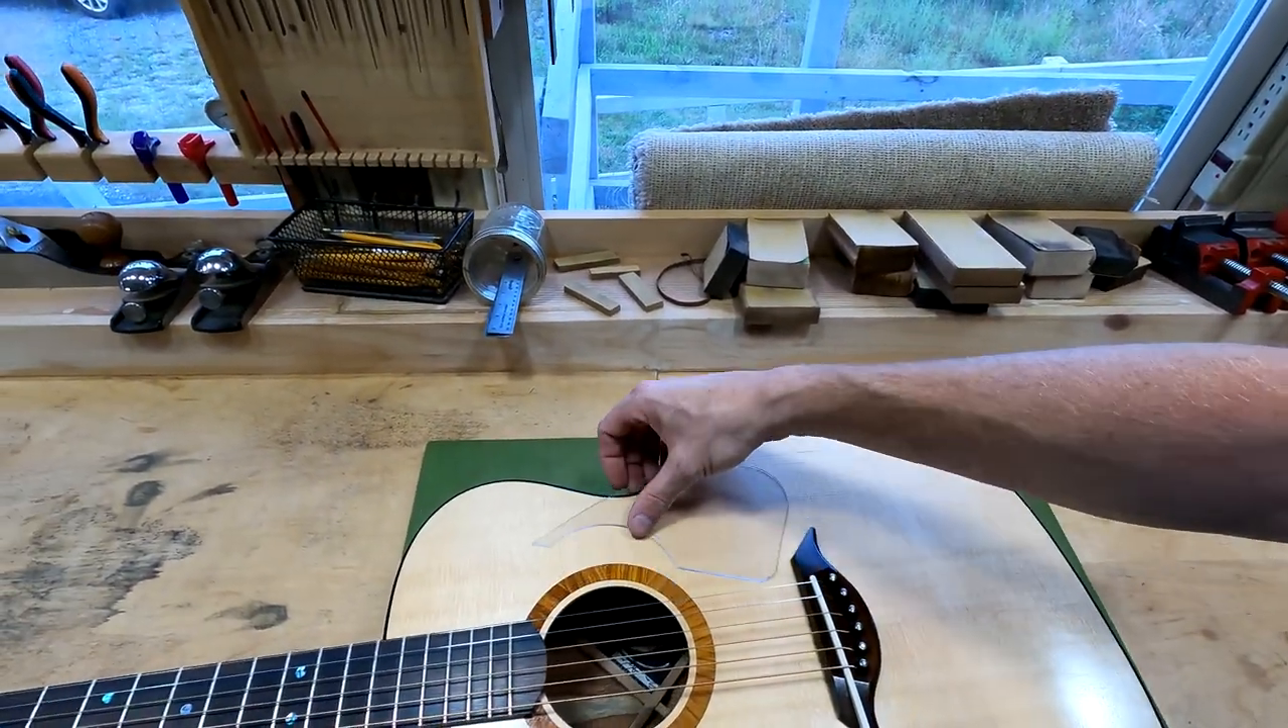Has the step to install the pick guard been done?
No.